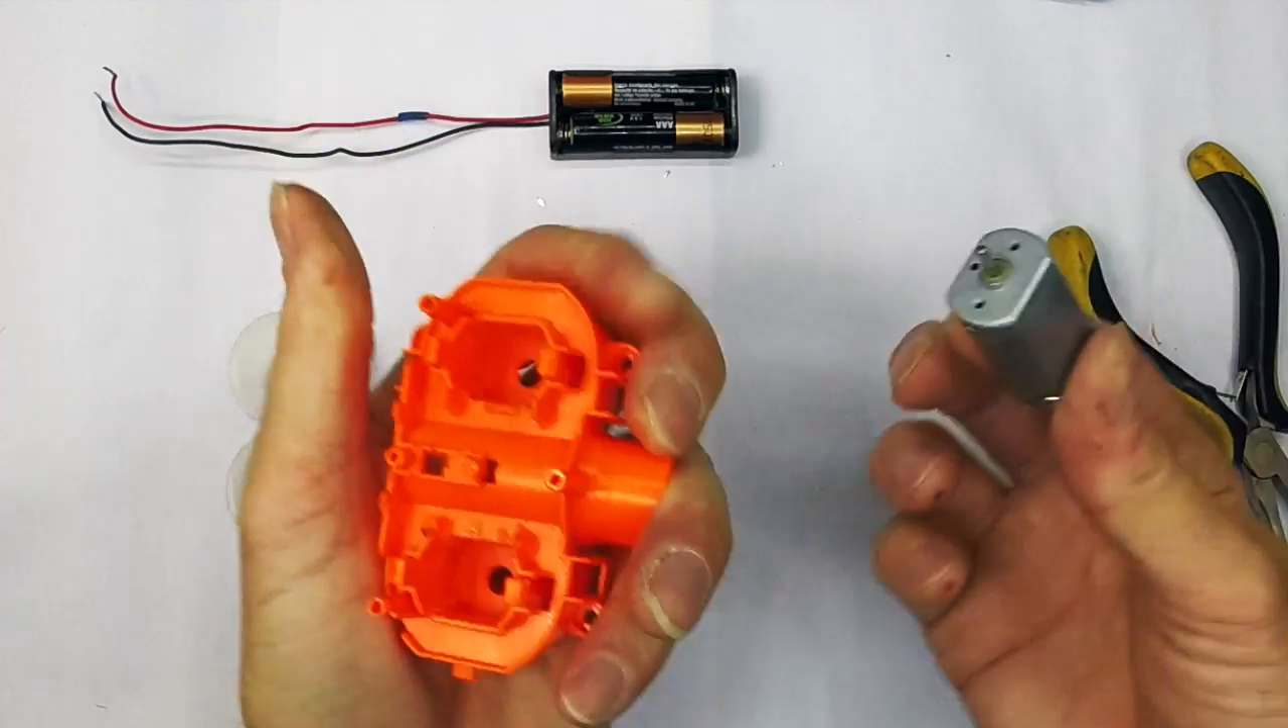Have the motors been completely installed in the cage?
No.